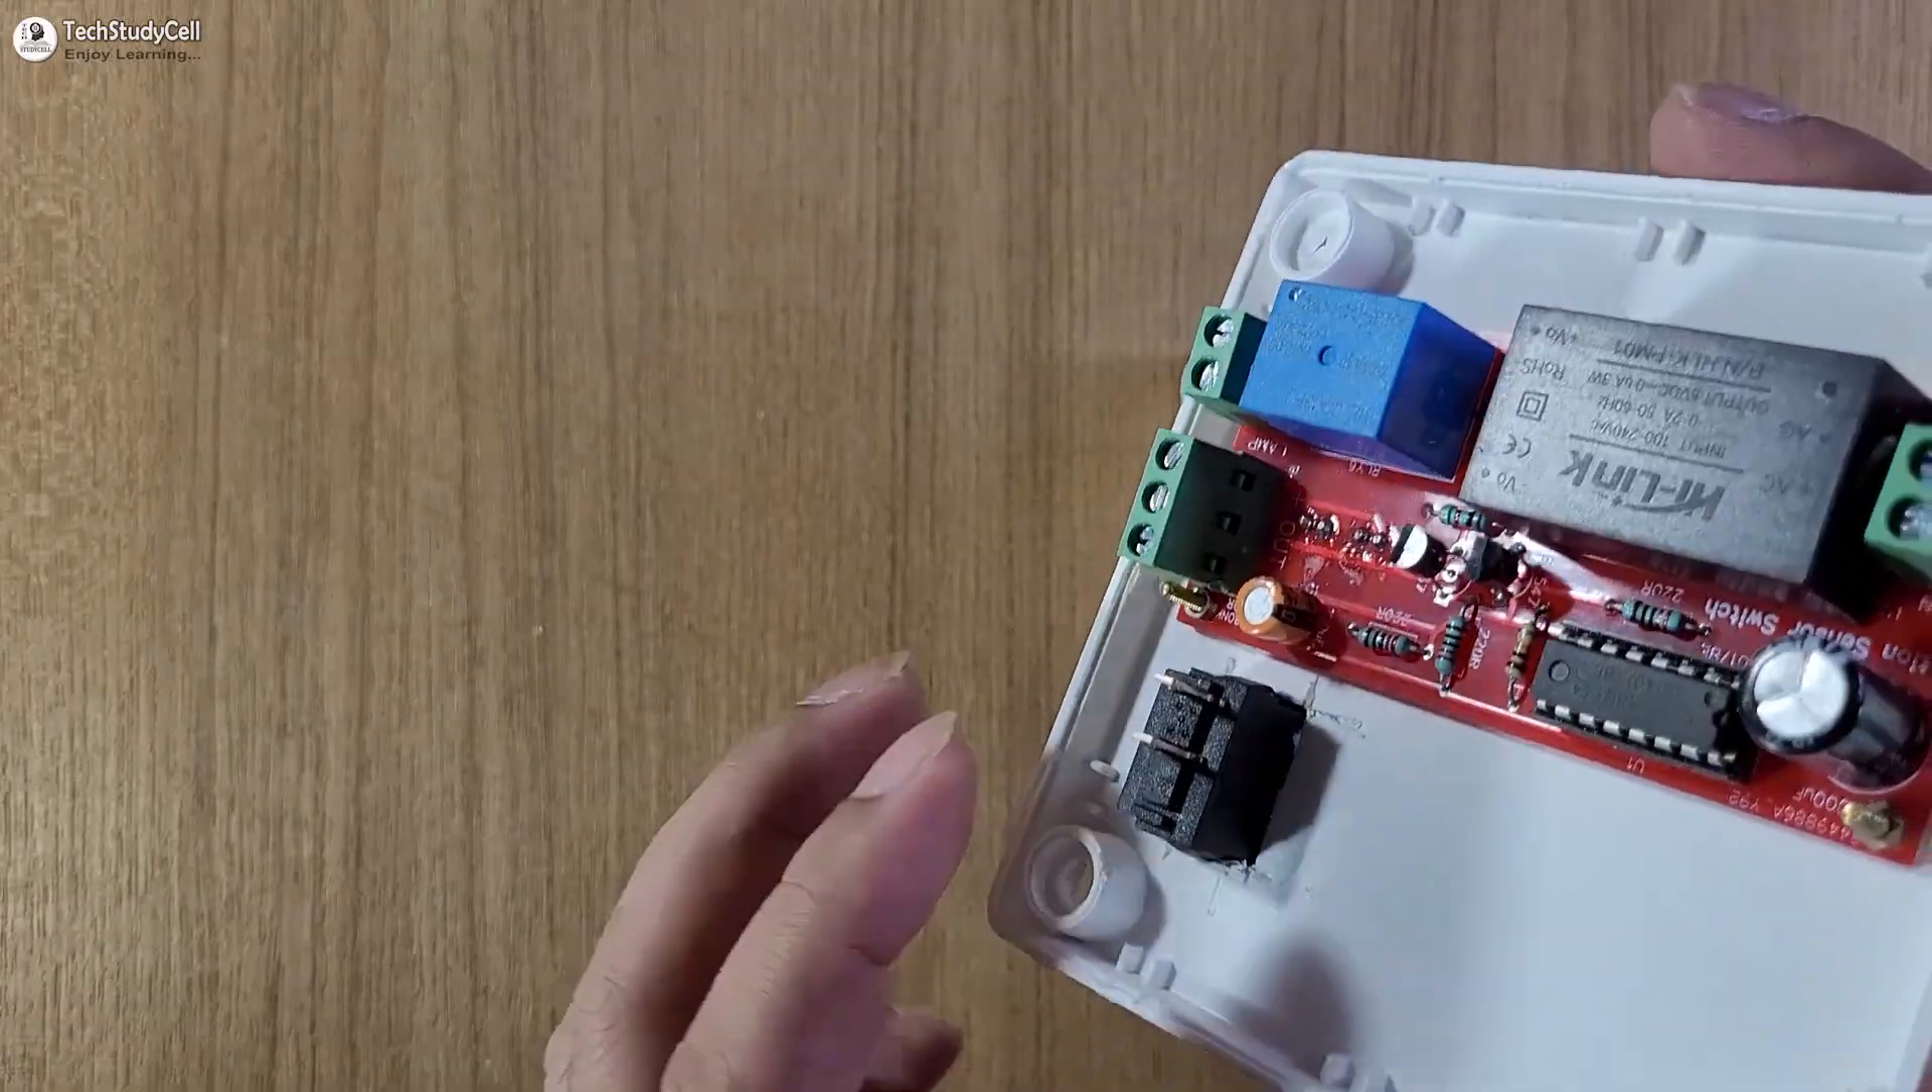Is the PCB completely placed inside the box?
Yes.